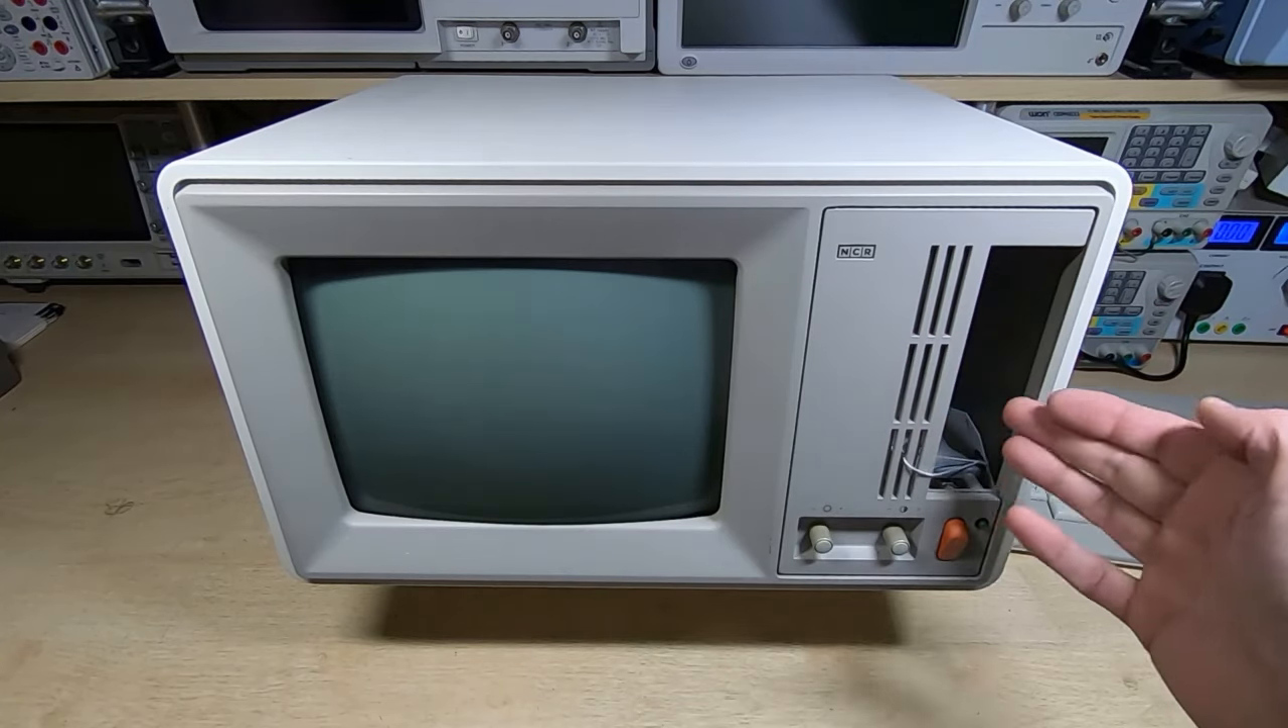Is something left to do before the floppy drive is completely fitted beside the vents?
Yes.